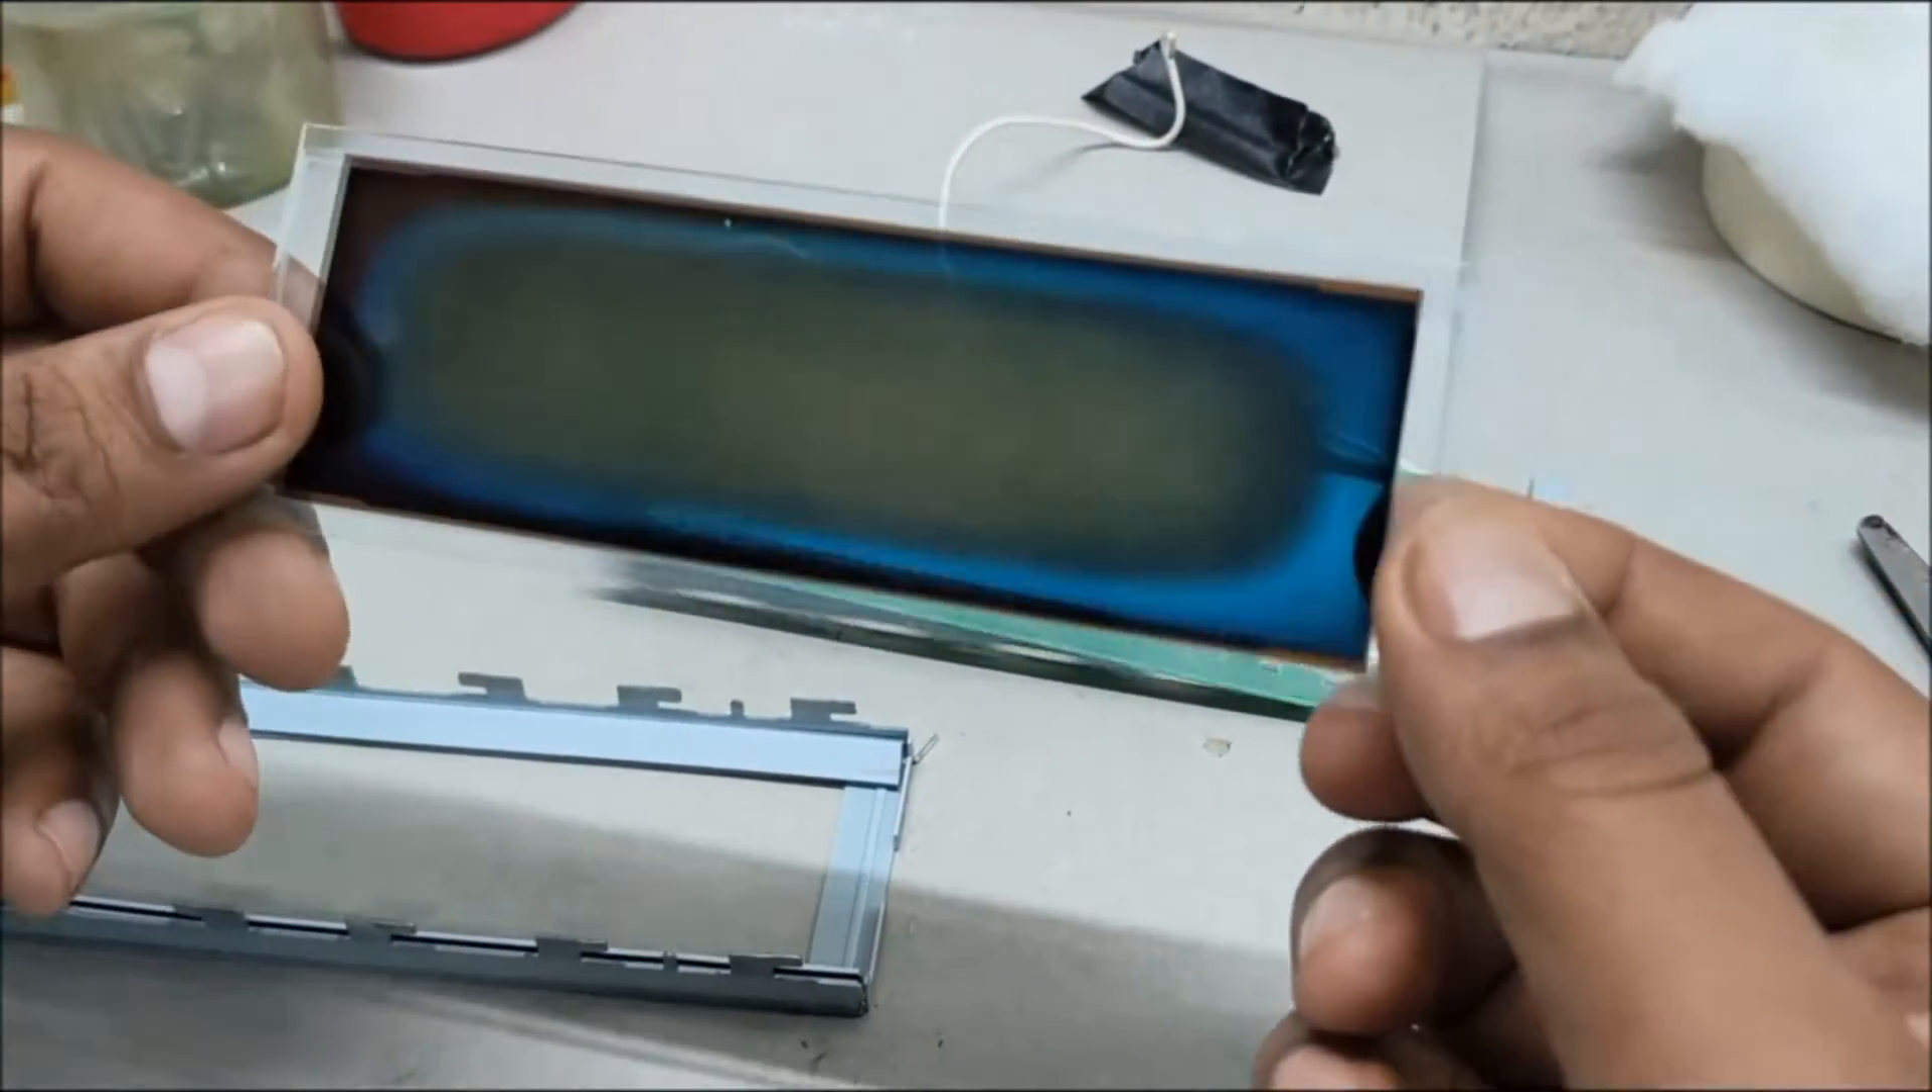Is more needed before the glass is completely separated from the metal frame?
No.